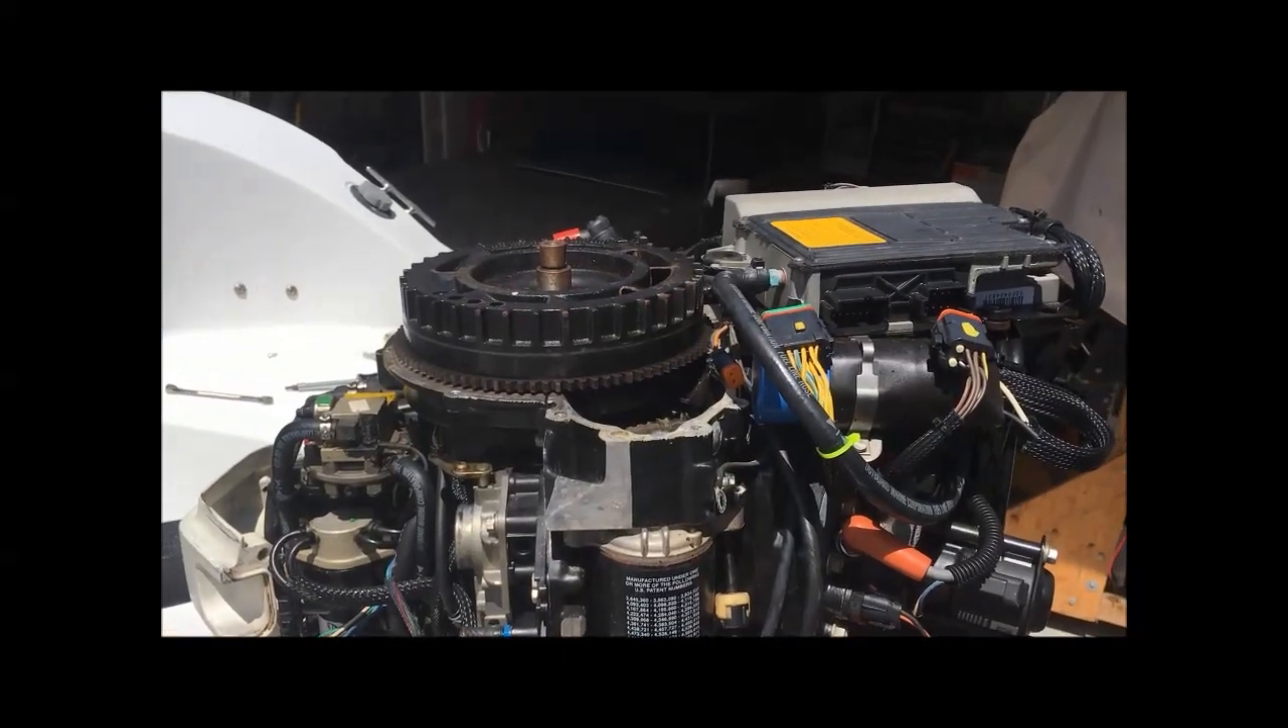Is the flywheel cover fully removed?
Yes.